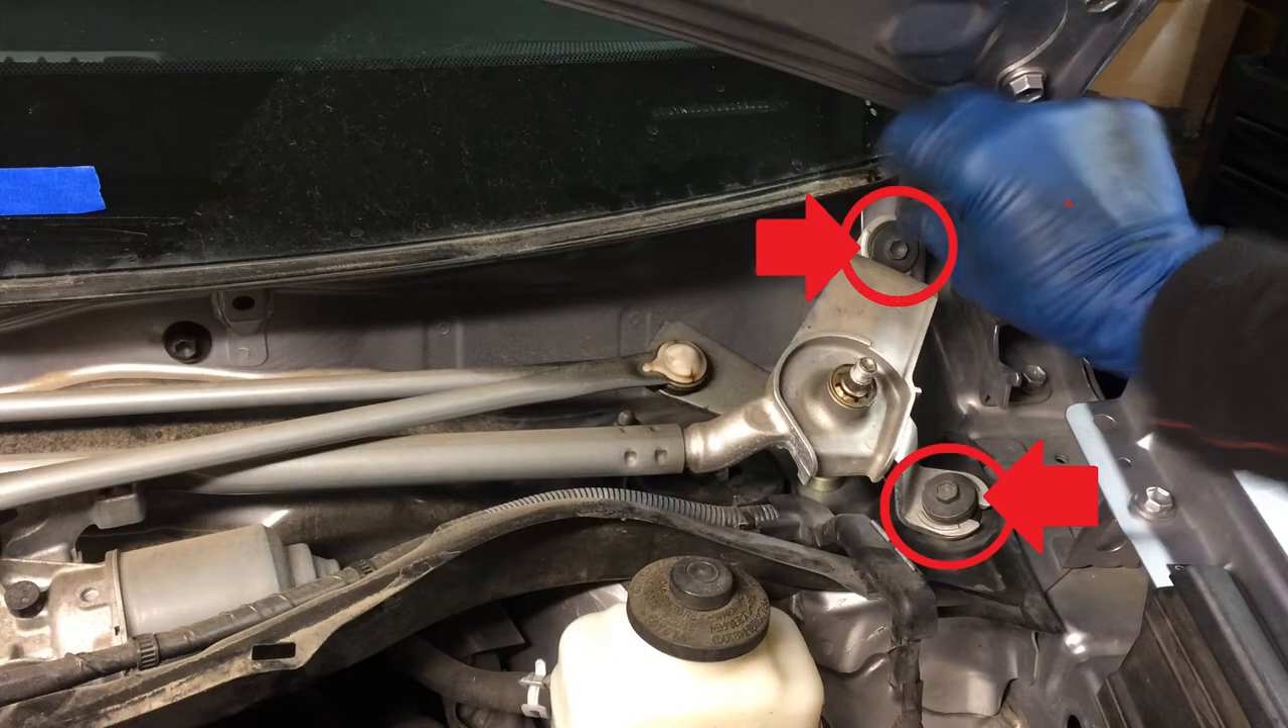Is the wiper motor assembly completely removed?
No.